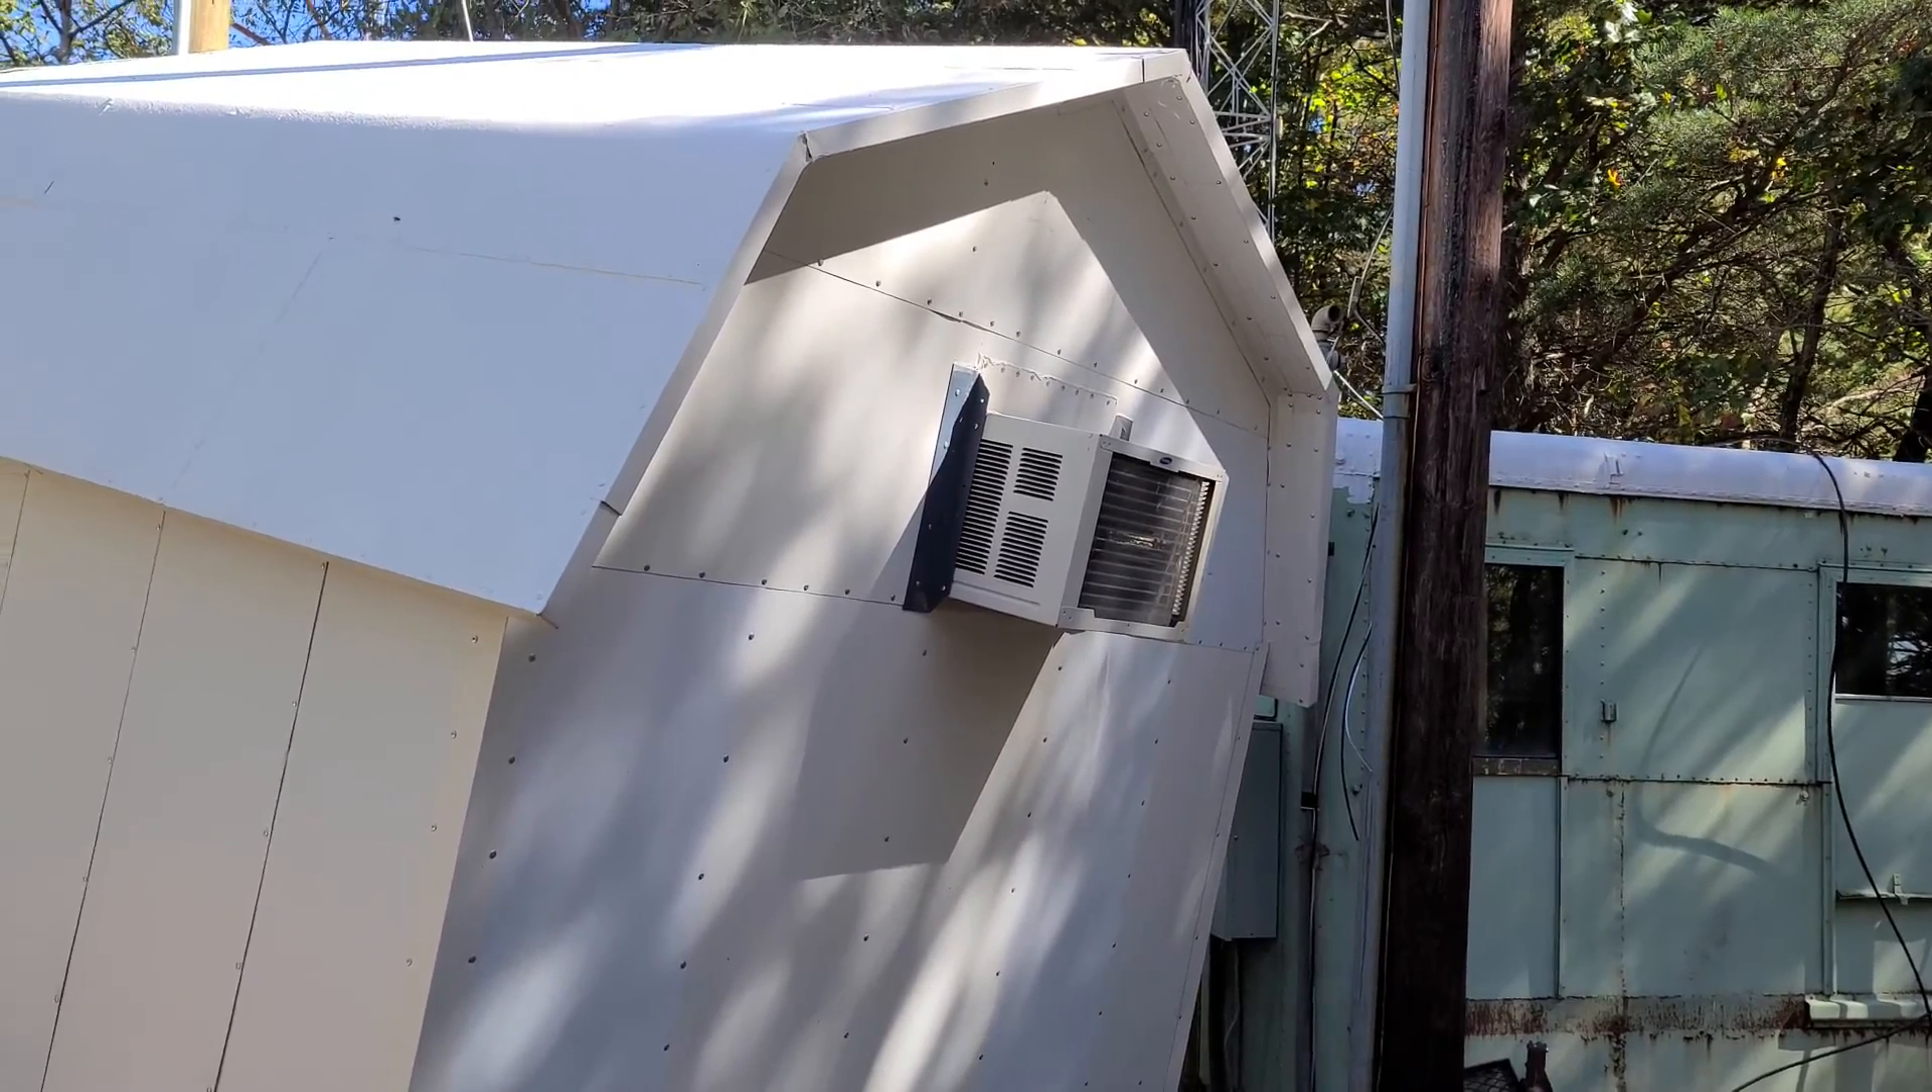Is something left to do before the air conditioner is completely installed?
No.